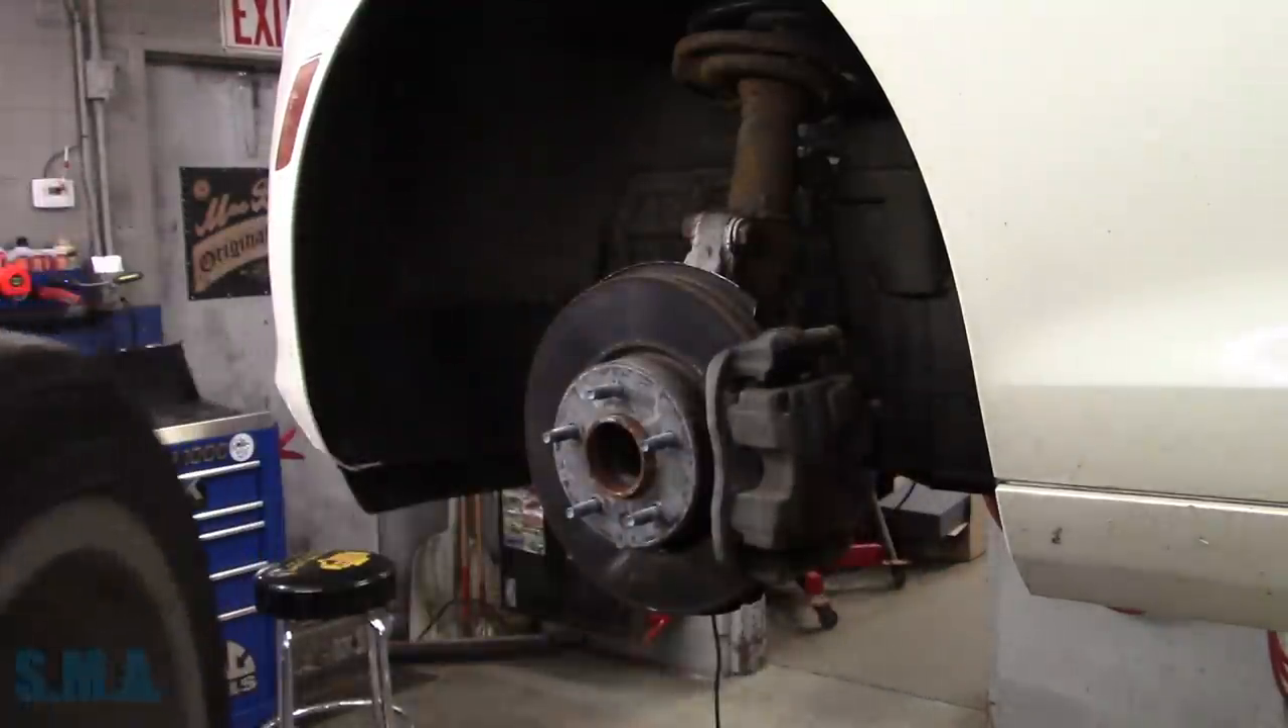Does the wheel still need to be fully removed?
No.